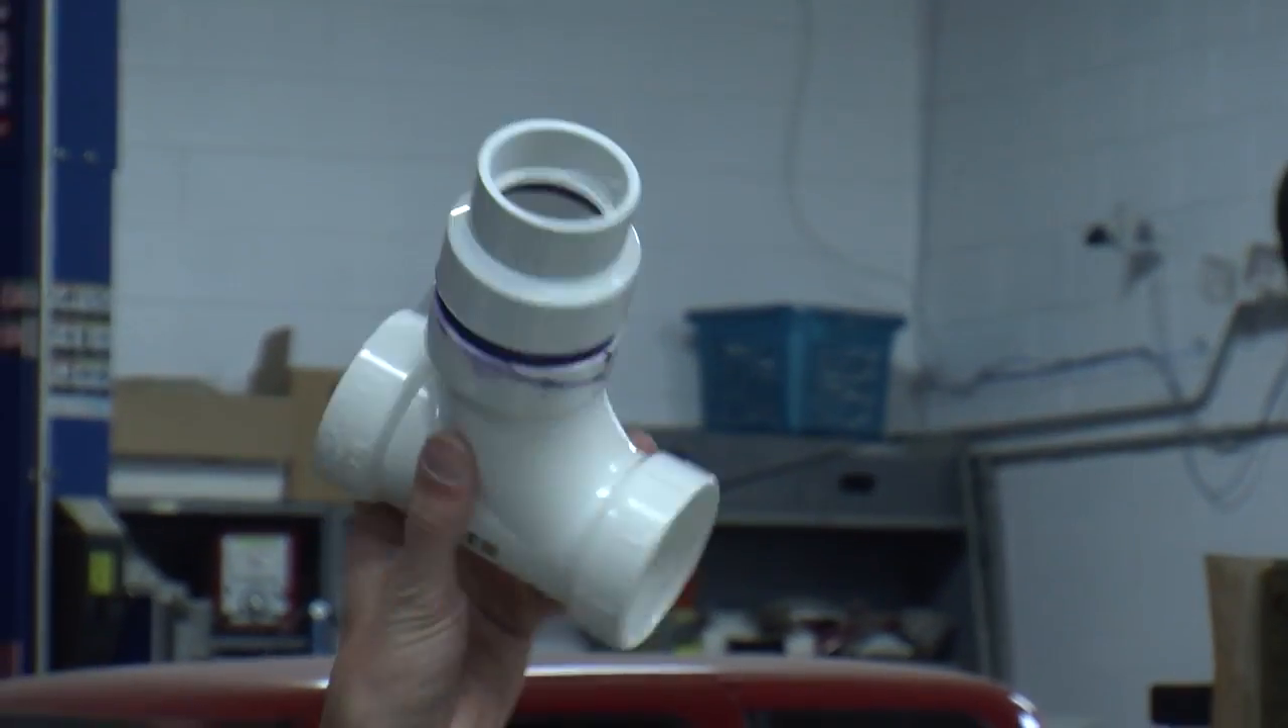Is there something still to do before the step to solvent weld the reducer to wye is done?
No.